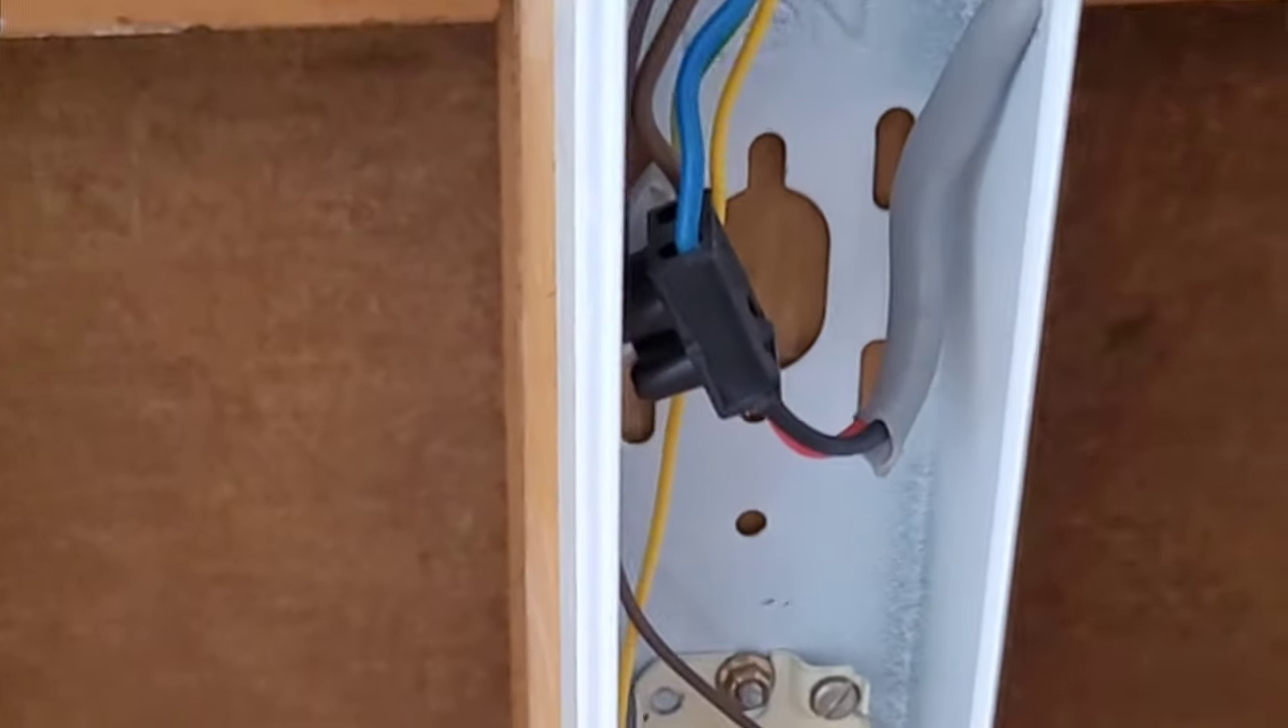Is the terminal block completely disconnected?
No.